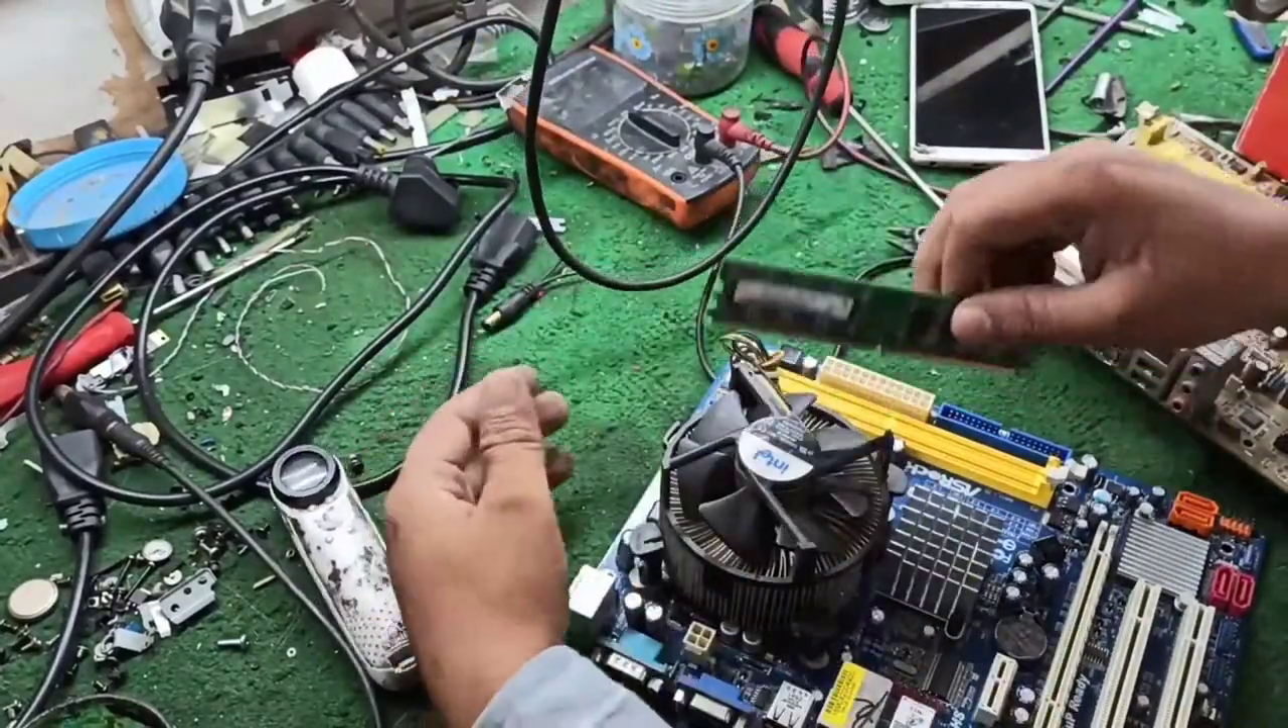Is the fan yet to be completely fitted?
No.